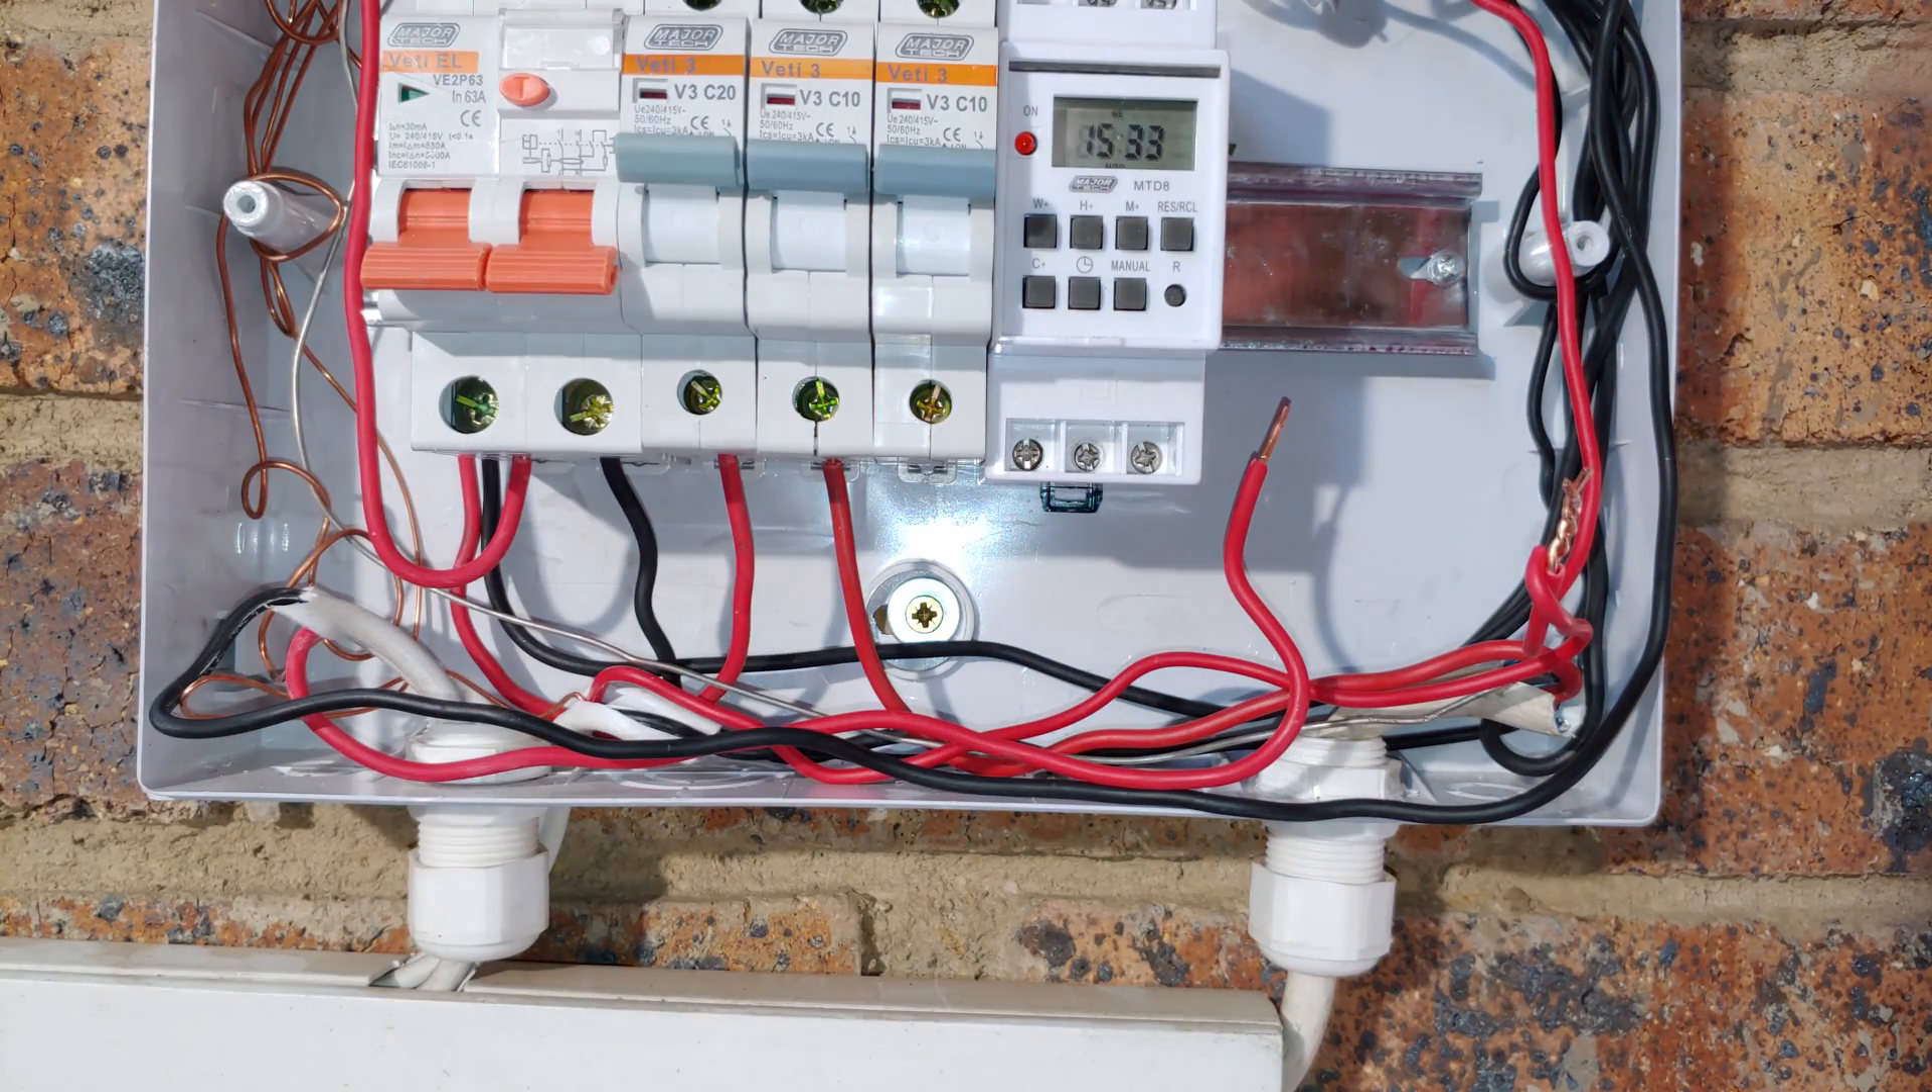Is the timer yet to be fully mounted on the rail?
No.